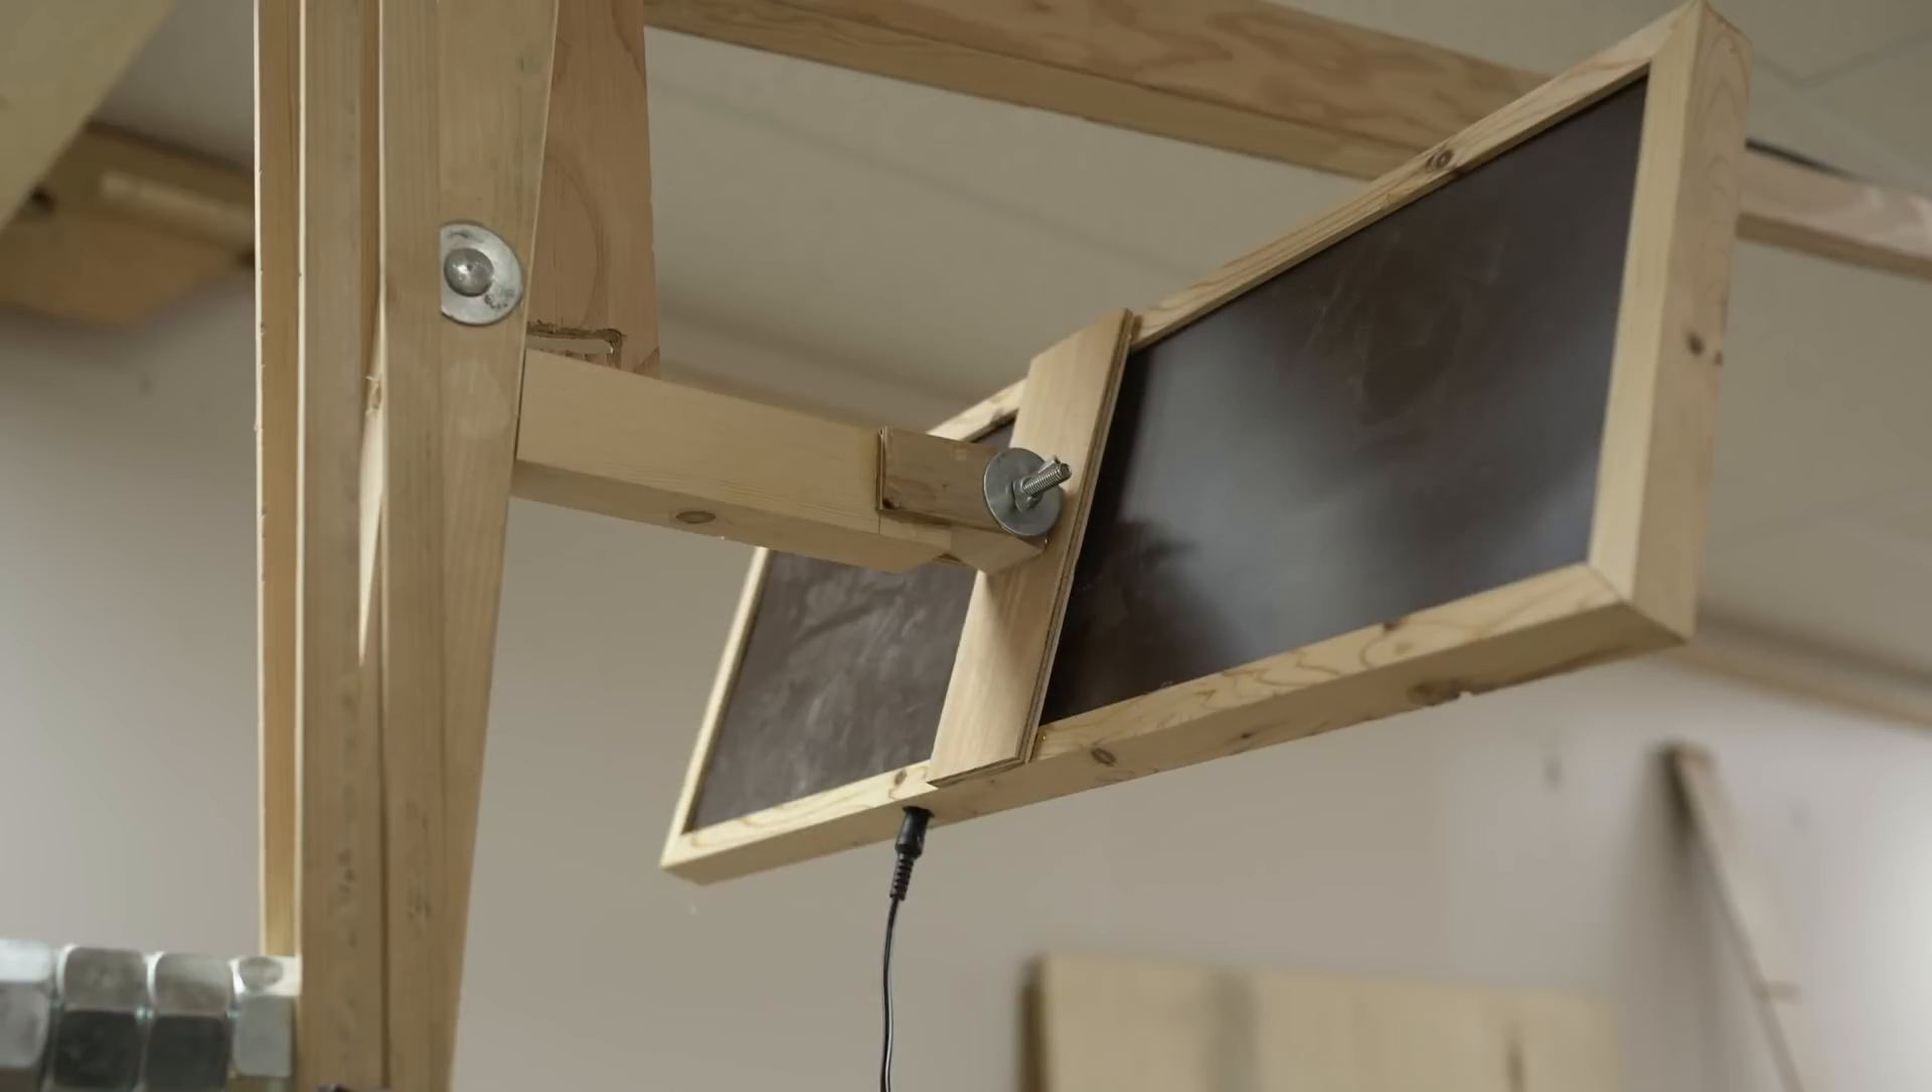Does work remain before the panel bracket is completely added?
No.